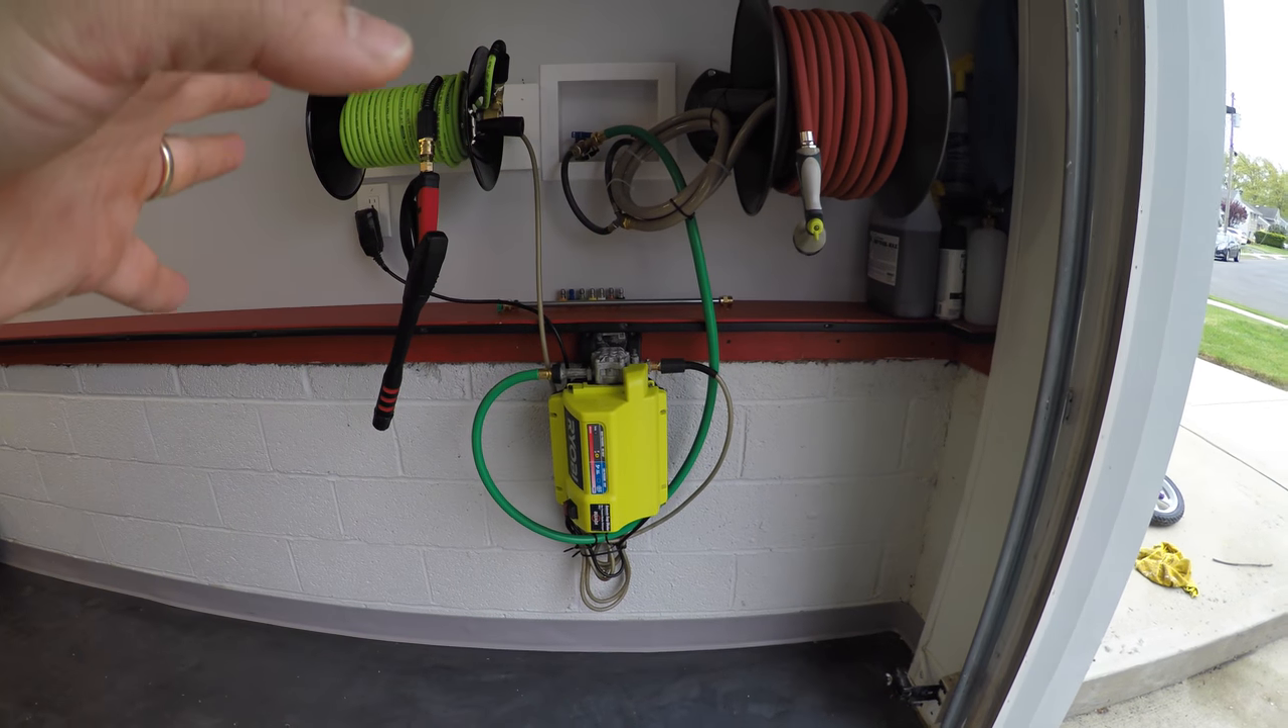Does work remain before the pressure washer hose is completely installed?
No.